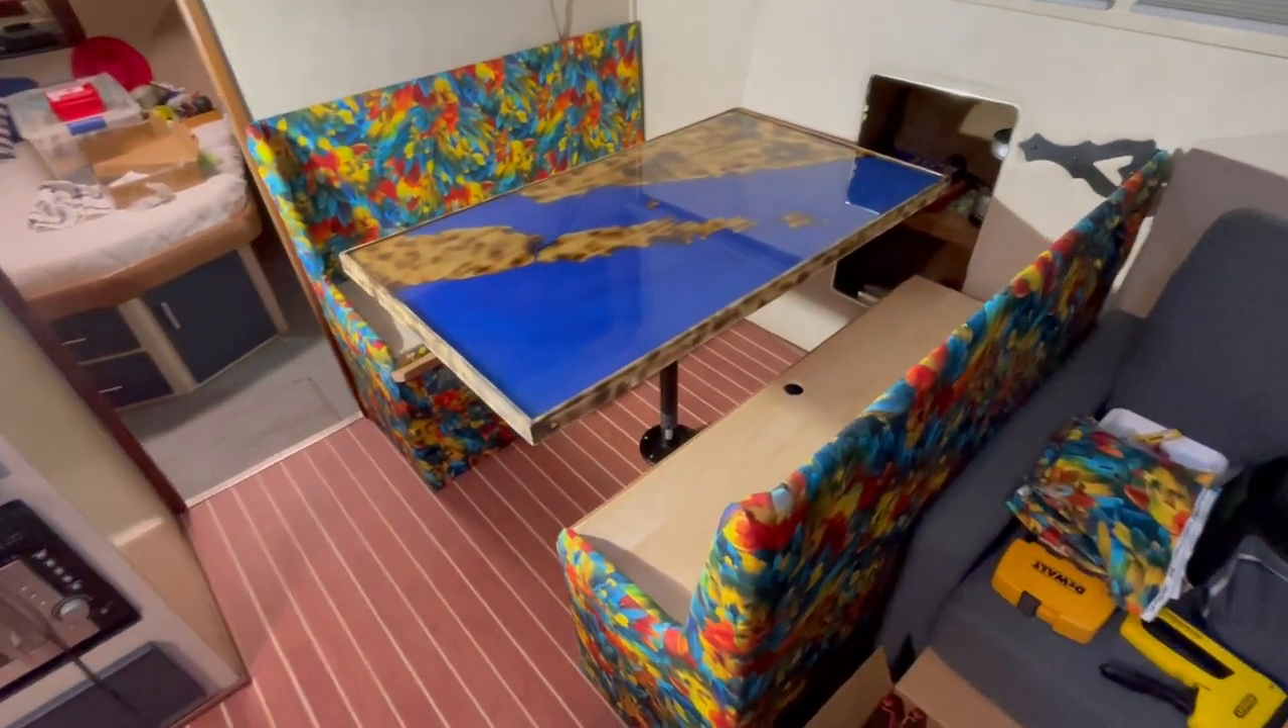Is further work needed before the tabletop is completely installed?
No.